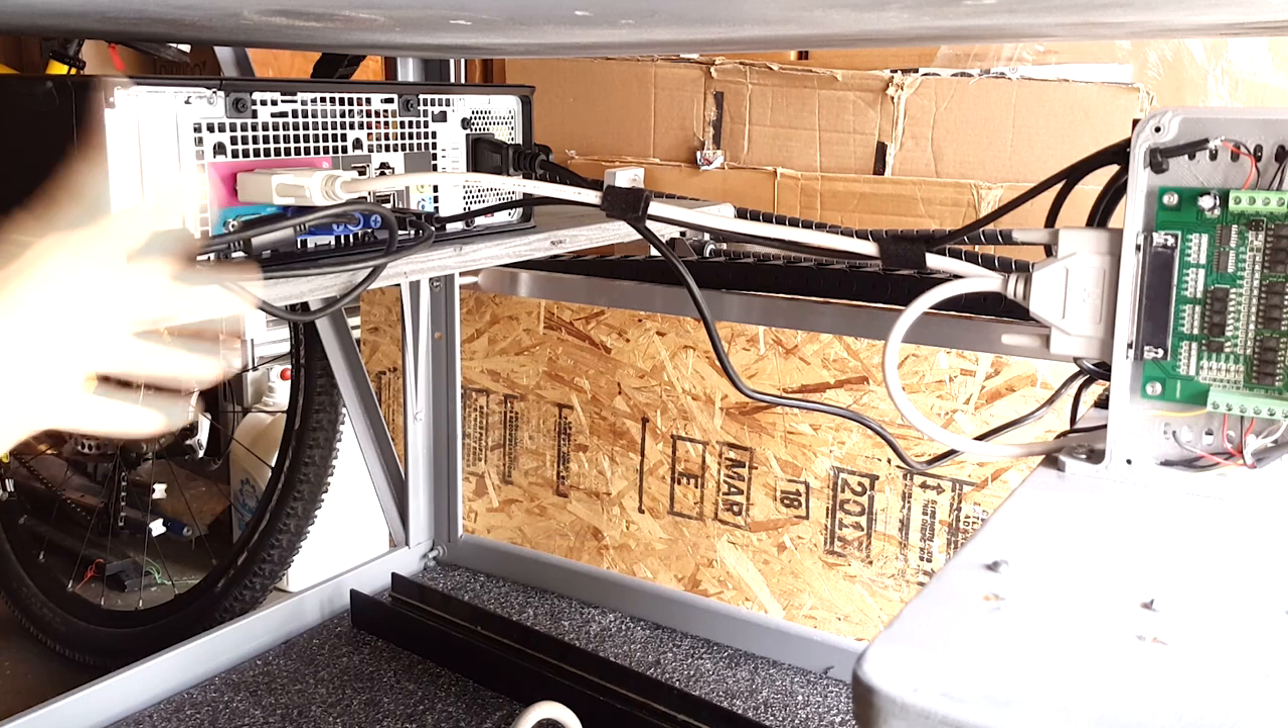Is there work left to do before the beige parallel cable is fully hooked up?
No.